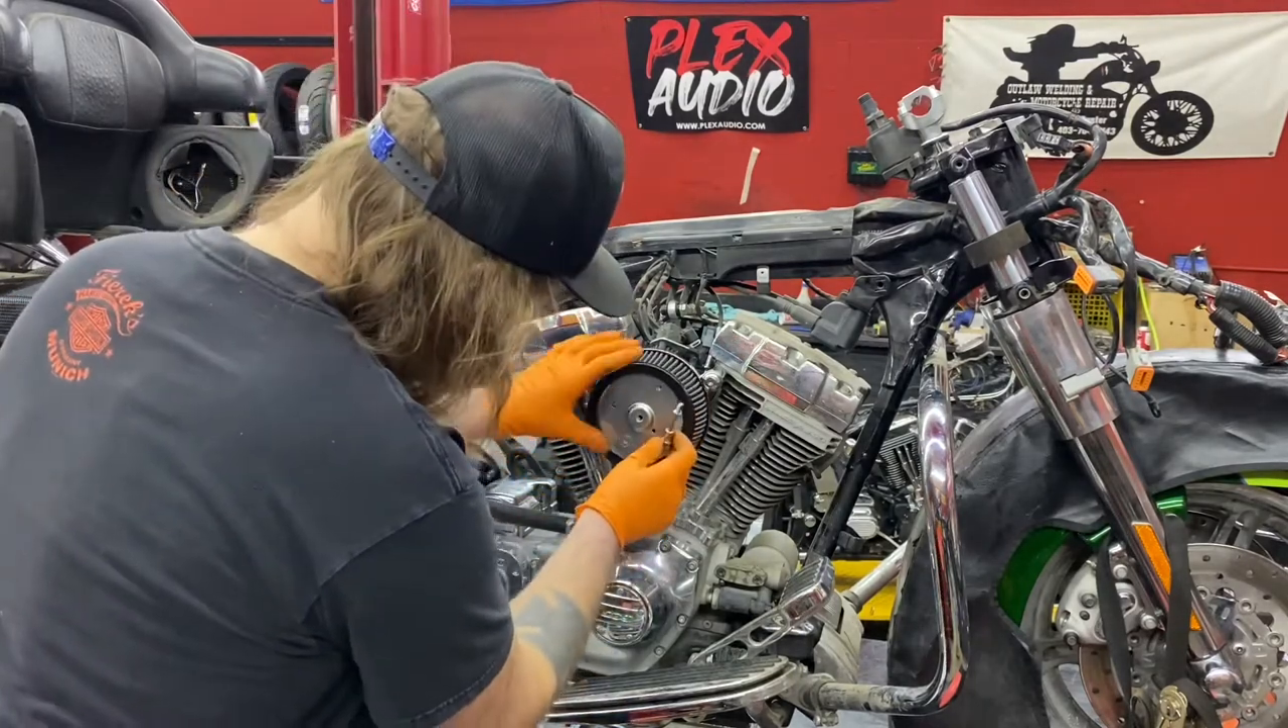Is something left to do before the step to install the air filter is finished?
Yes.